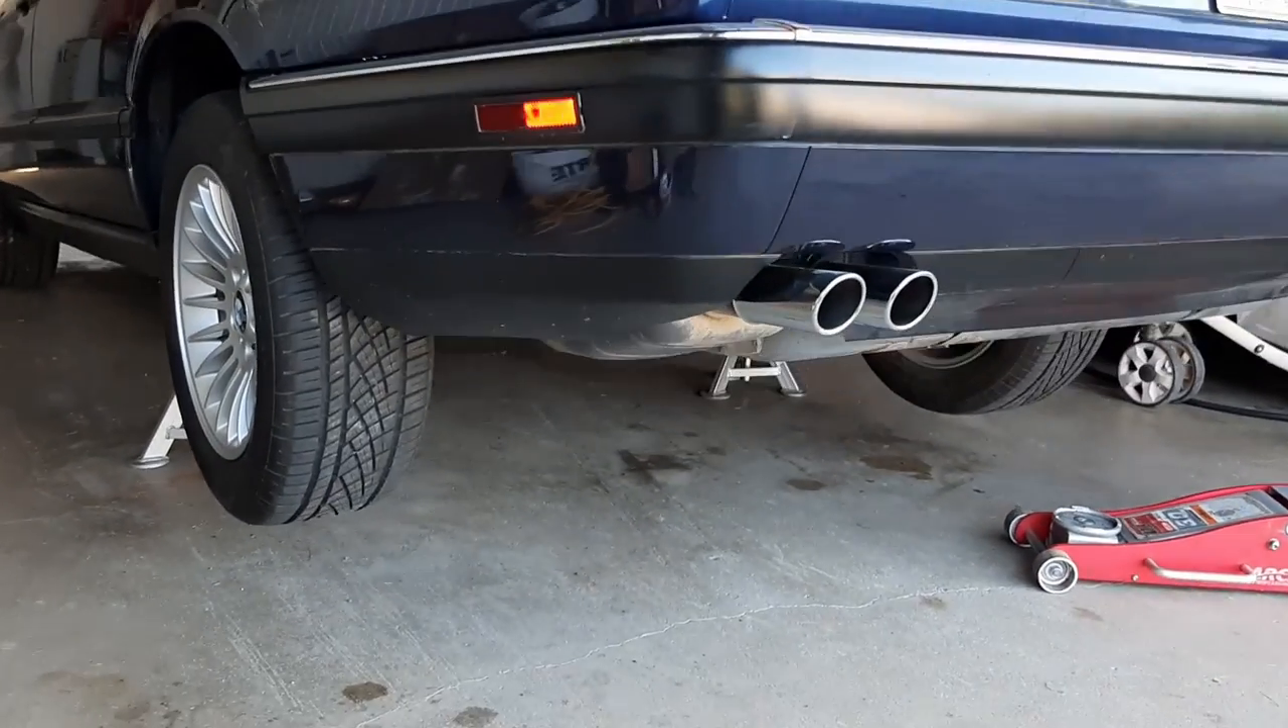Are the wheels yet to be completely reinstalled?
No.